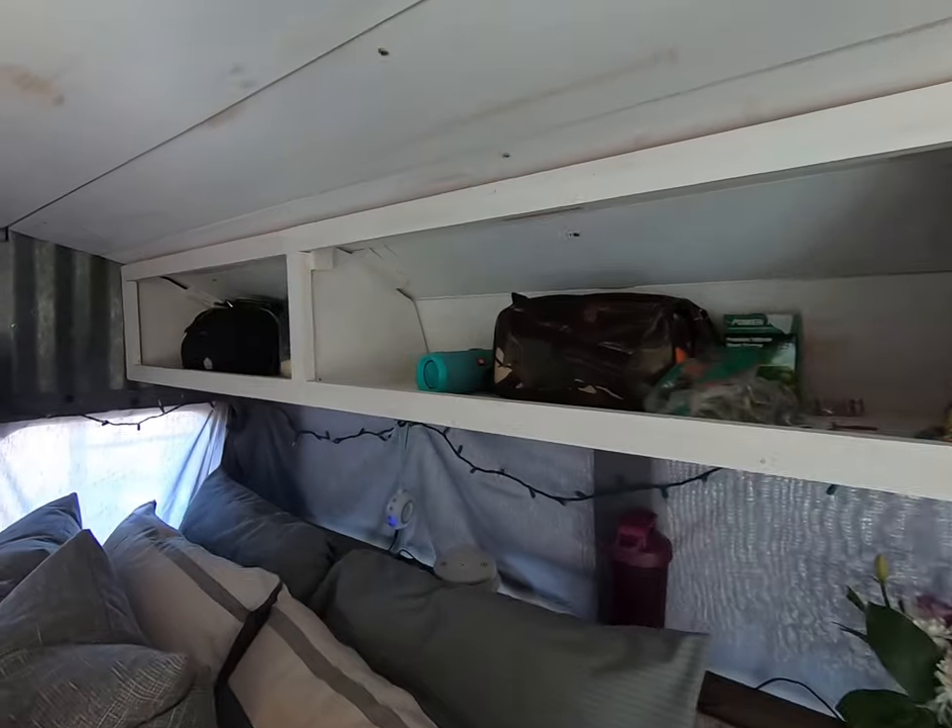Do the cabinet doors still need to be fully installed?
Yes.